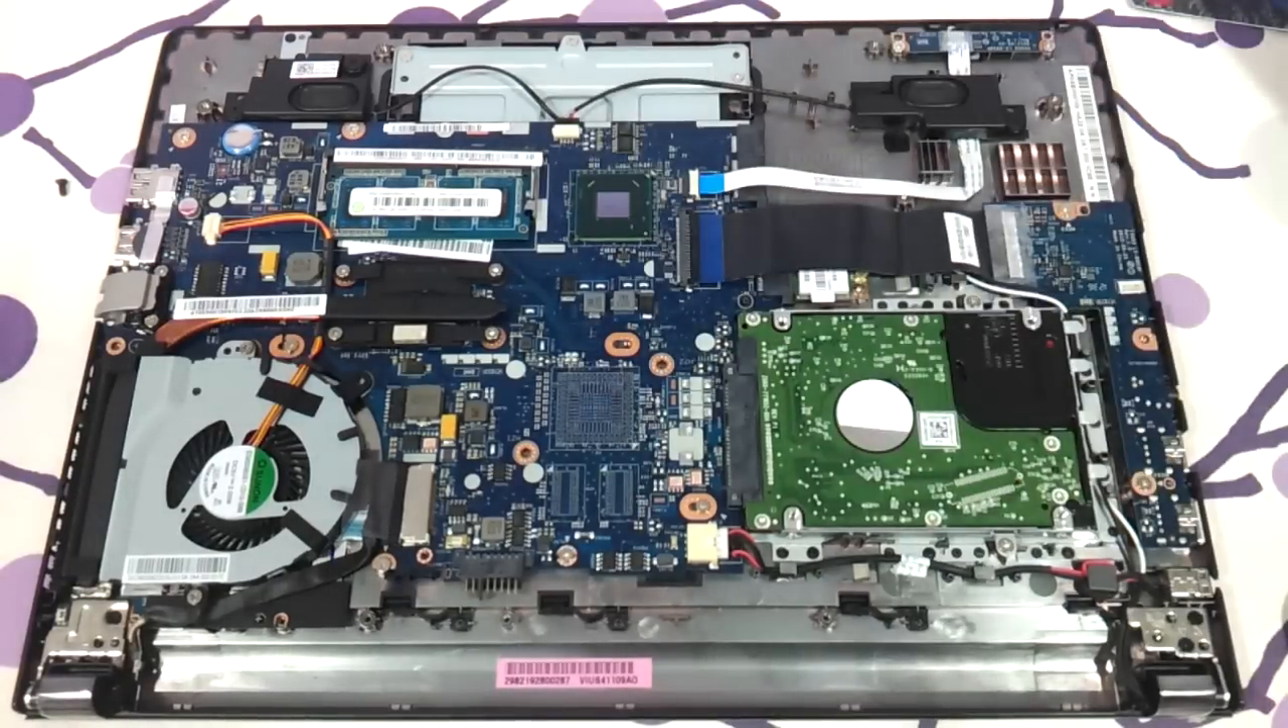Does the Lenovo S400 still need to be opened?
No.